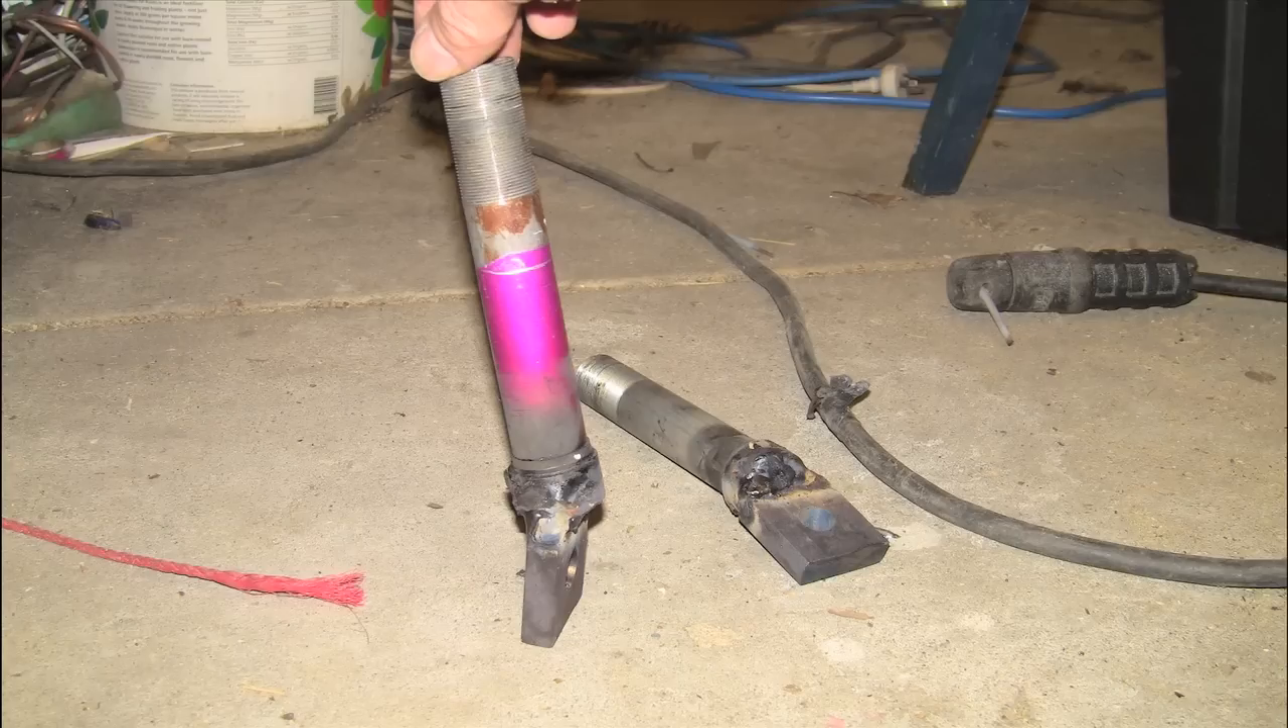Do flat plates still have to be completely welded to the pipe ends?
No.